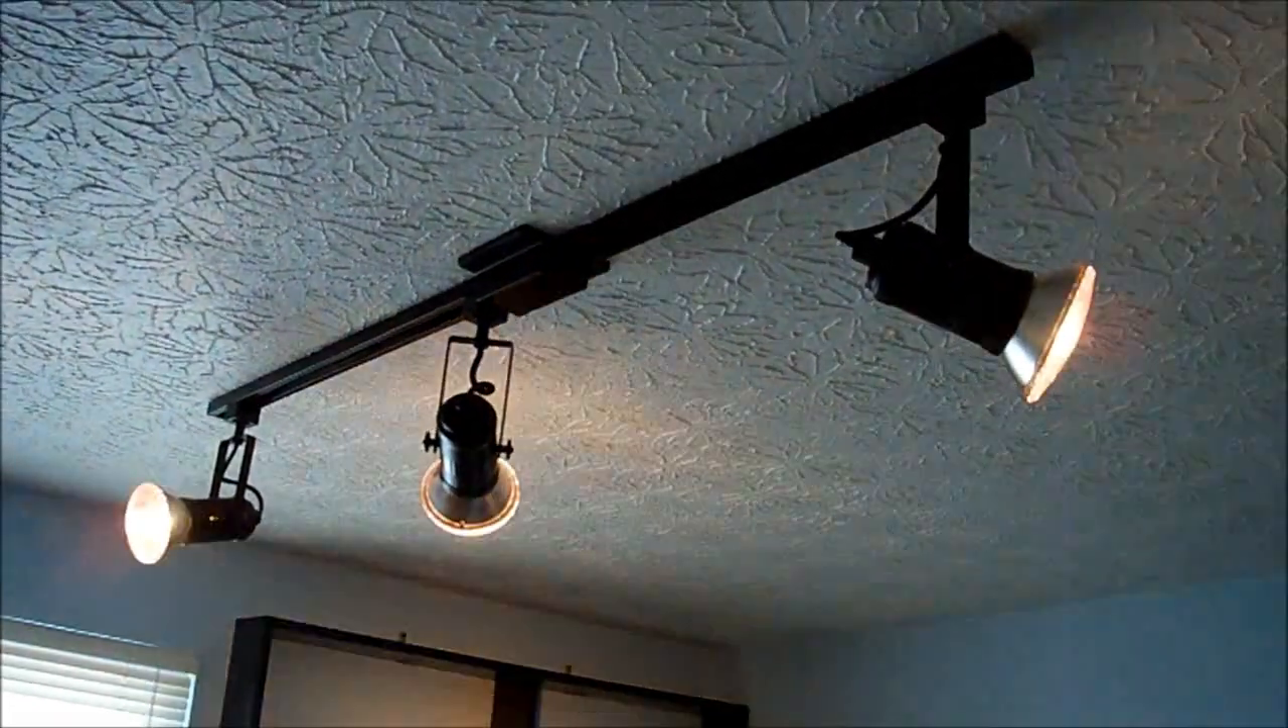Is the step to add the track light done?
Yes.